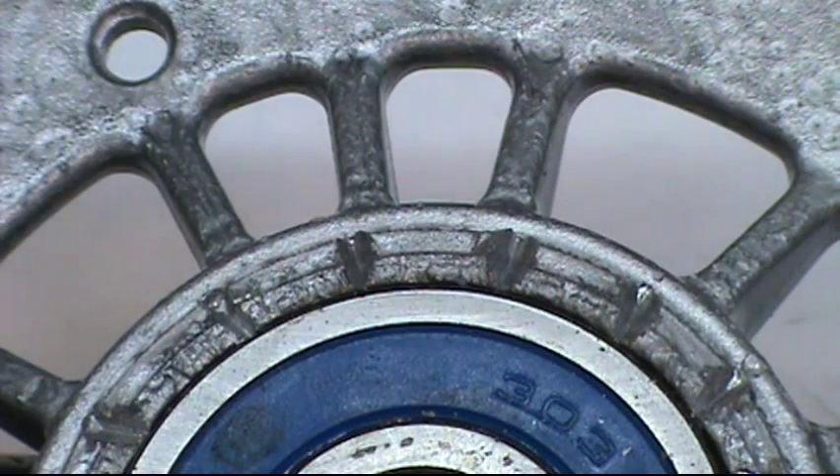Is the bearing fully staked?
Yes.